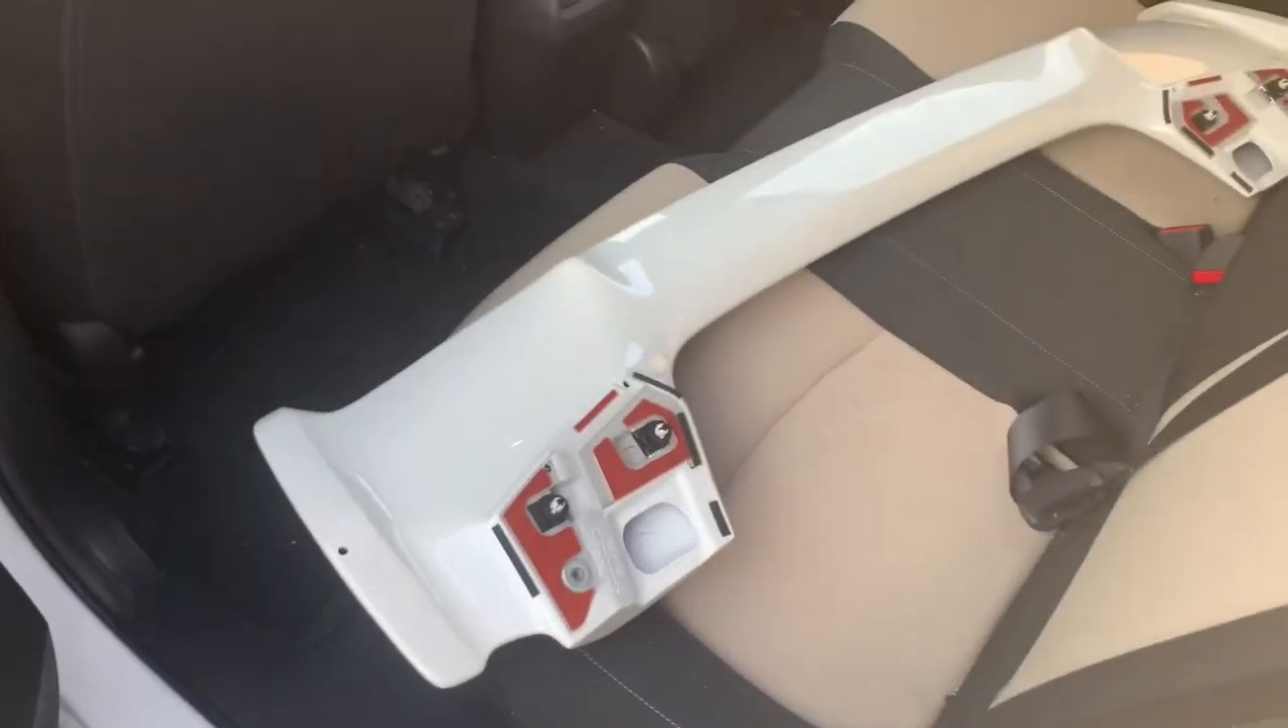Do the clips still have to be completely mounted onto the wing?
No.